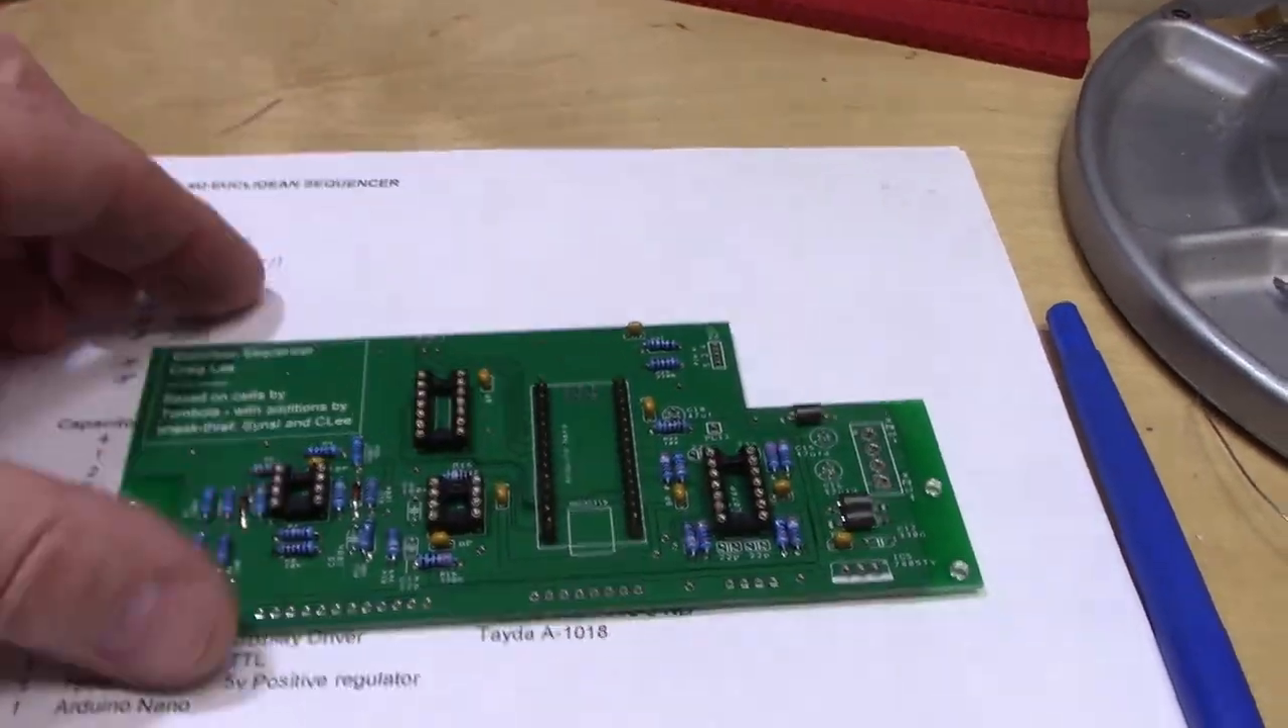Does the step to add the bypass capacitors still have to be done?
No.